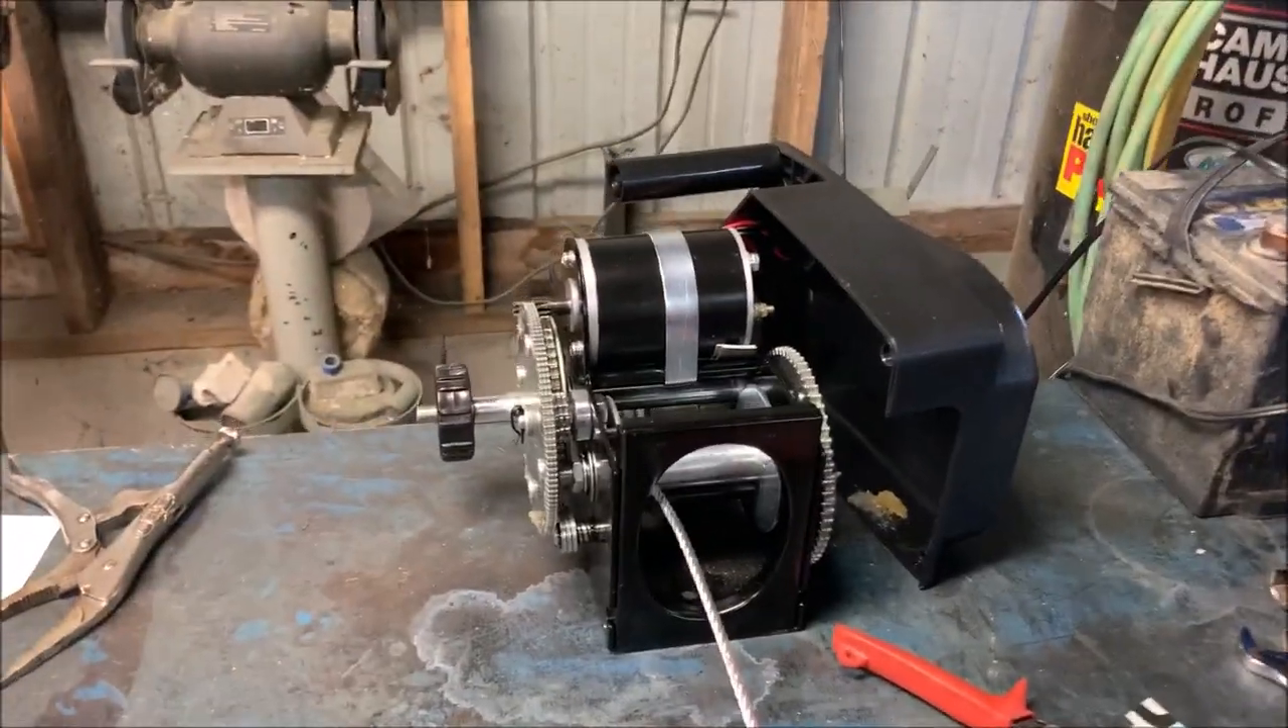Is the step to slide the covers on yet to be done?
Yes.